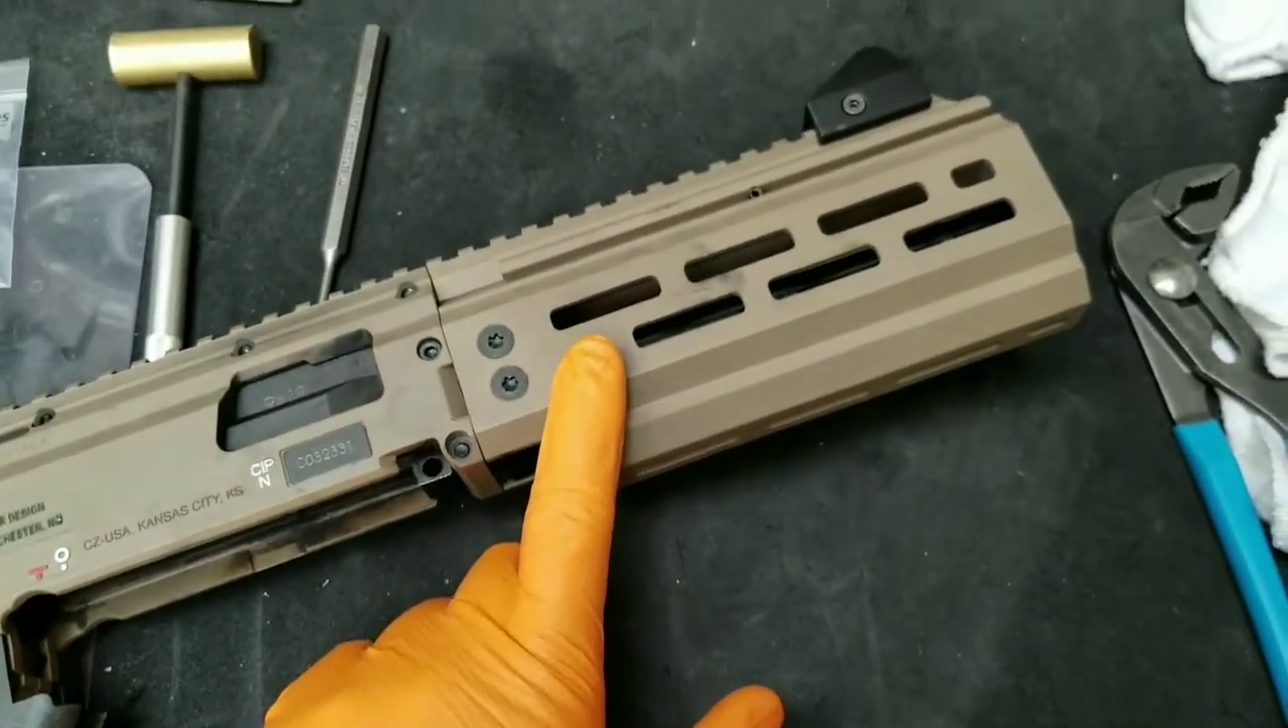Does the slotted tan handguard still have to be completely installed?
No.